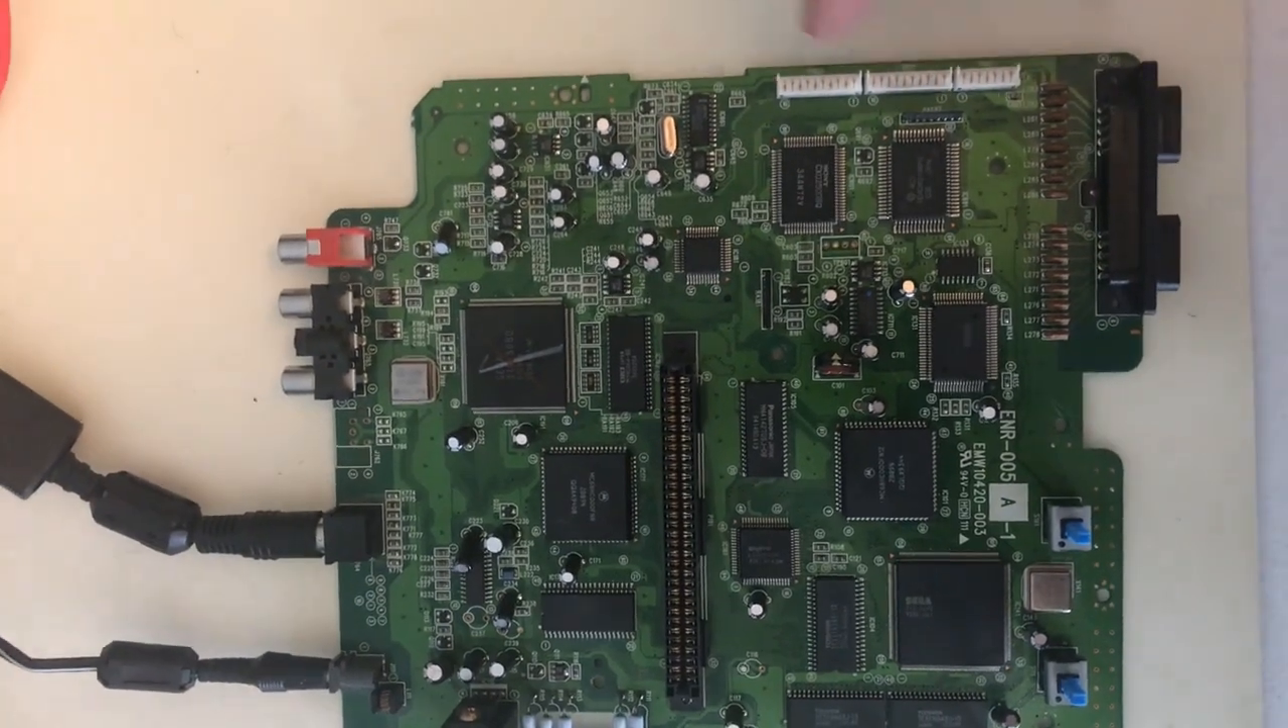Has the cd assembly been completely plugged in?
No.